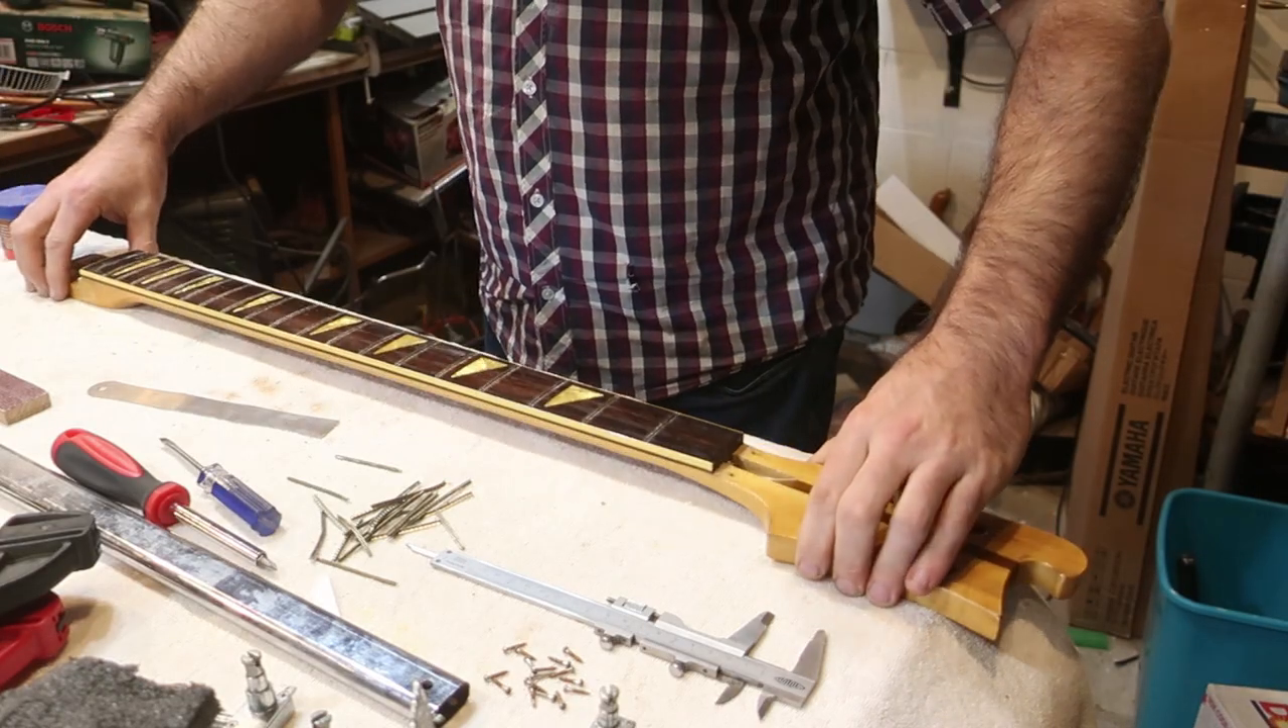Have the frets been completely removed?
Yes.